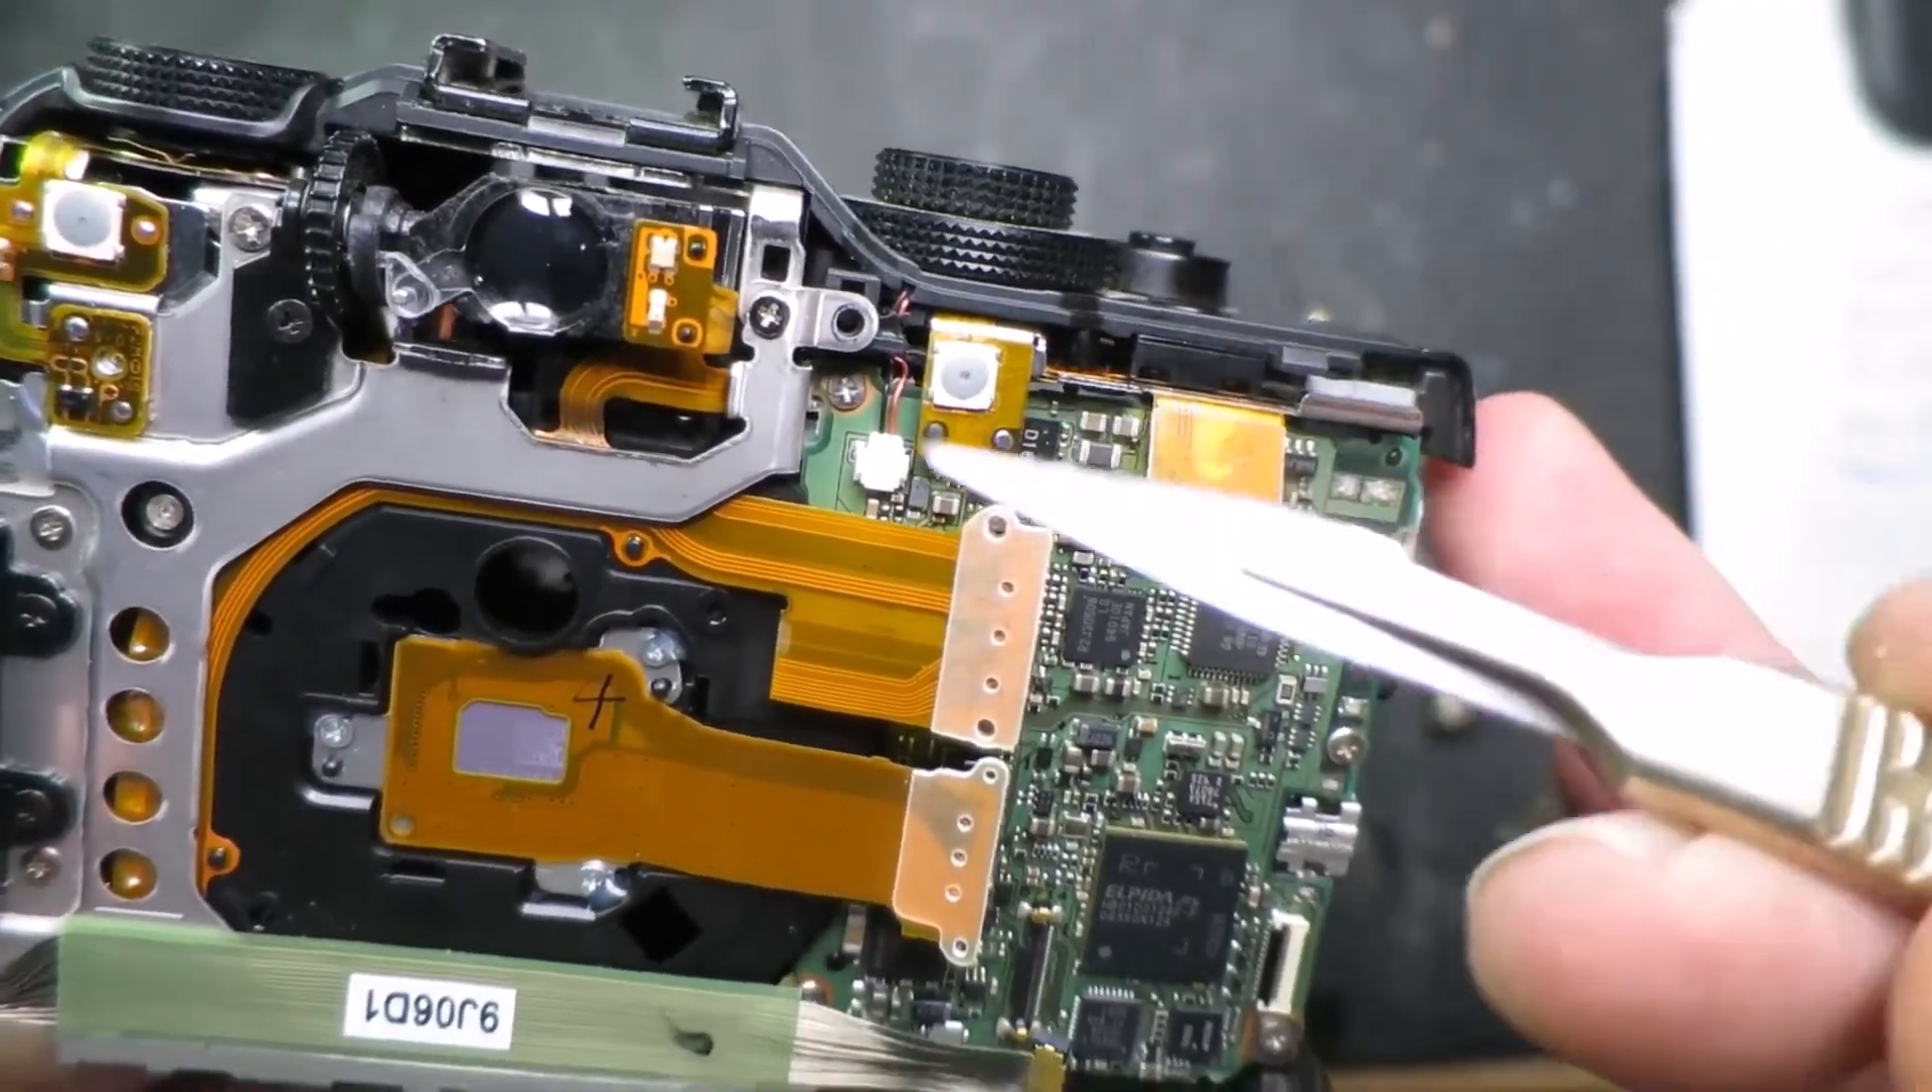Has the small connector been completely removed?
No.